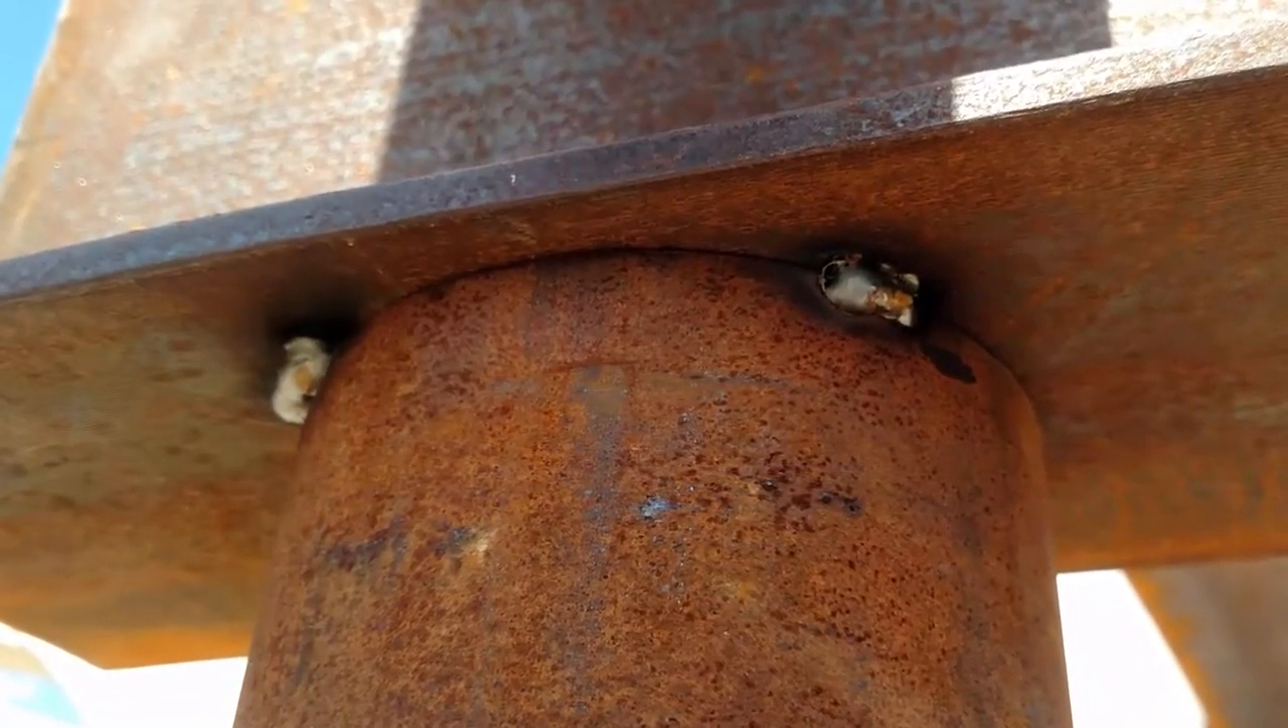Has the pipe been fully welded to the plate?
No.